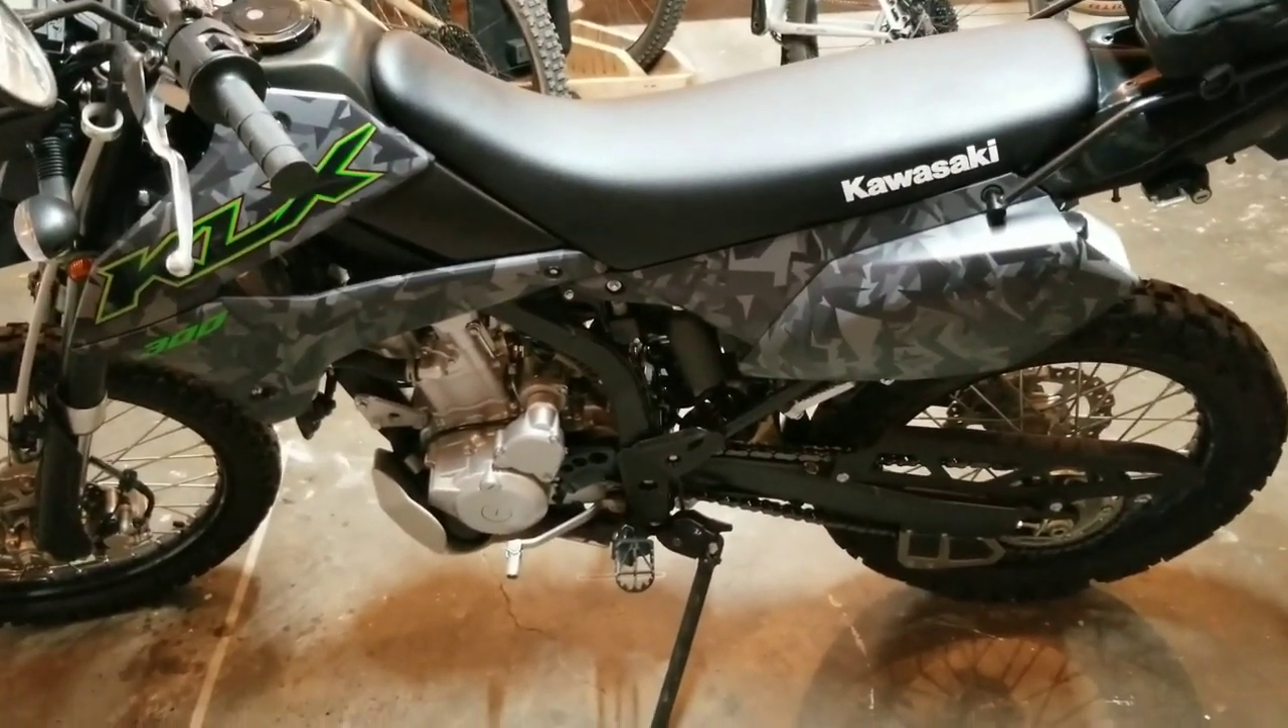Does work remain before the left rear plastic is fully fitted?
No.